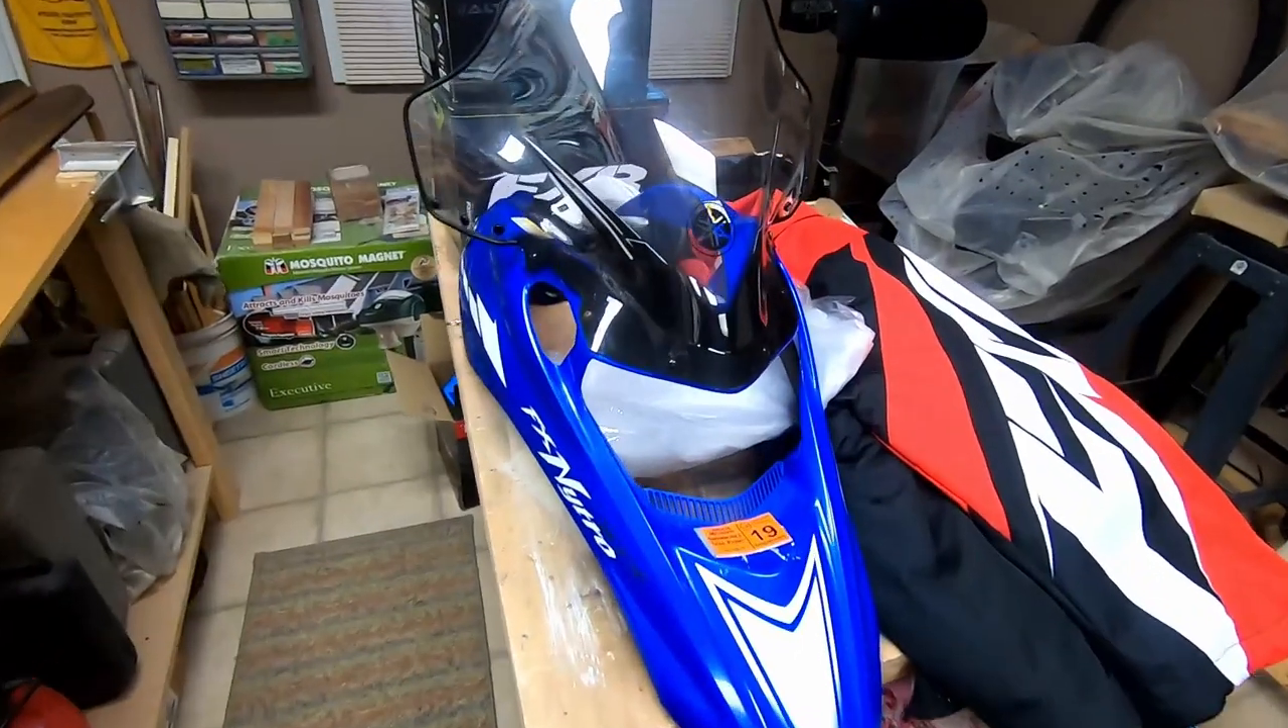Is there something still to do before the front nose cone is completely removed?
No.